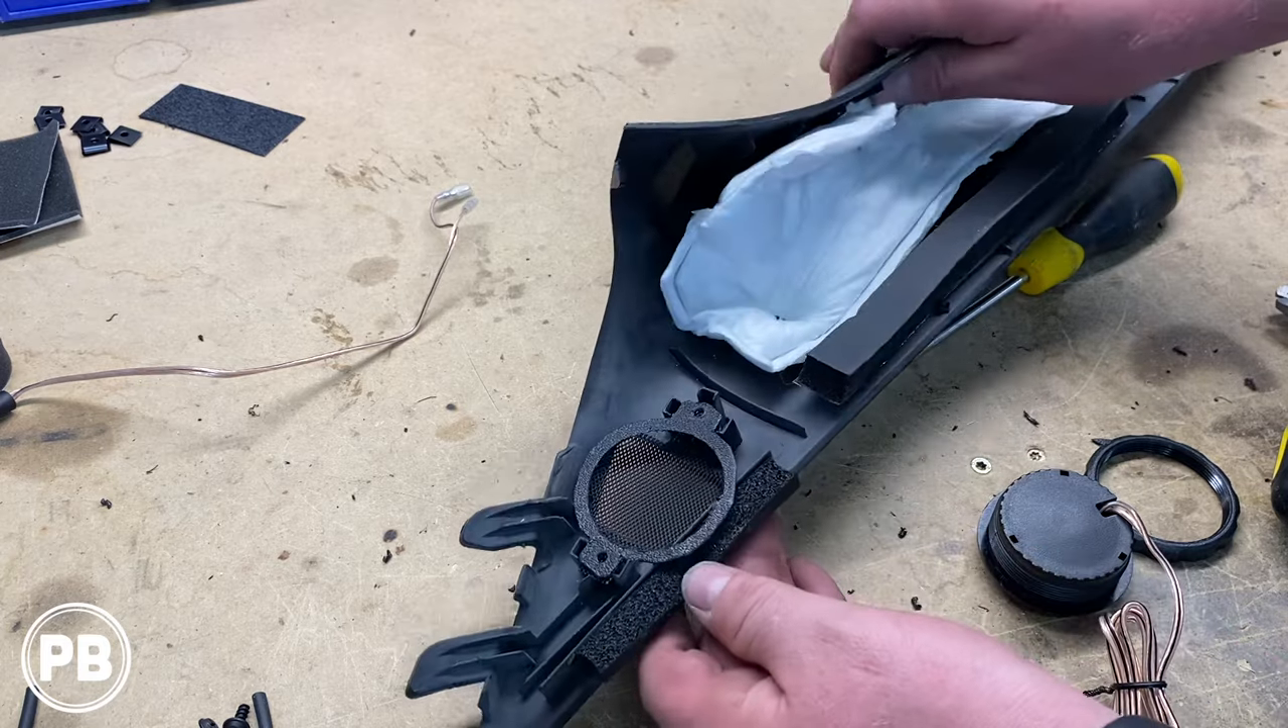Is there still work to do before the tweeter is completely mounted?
Yes.